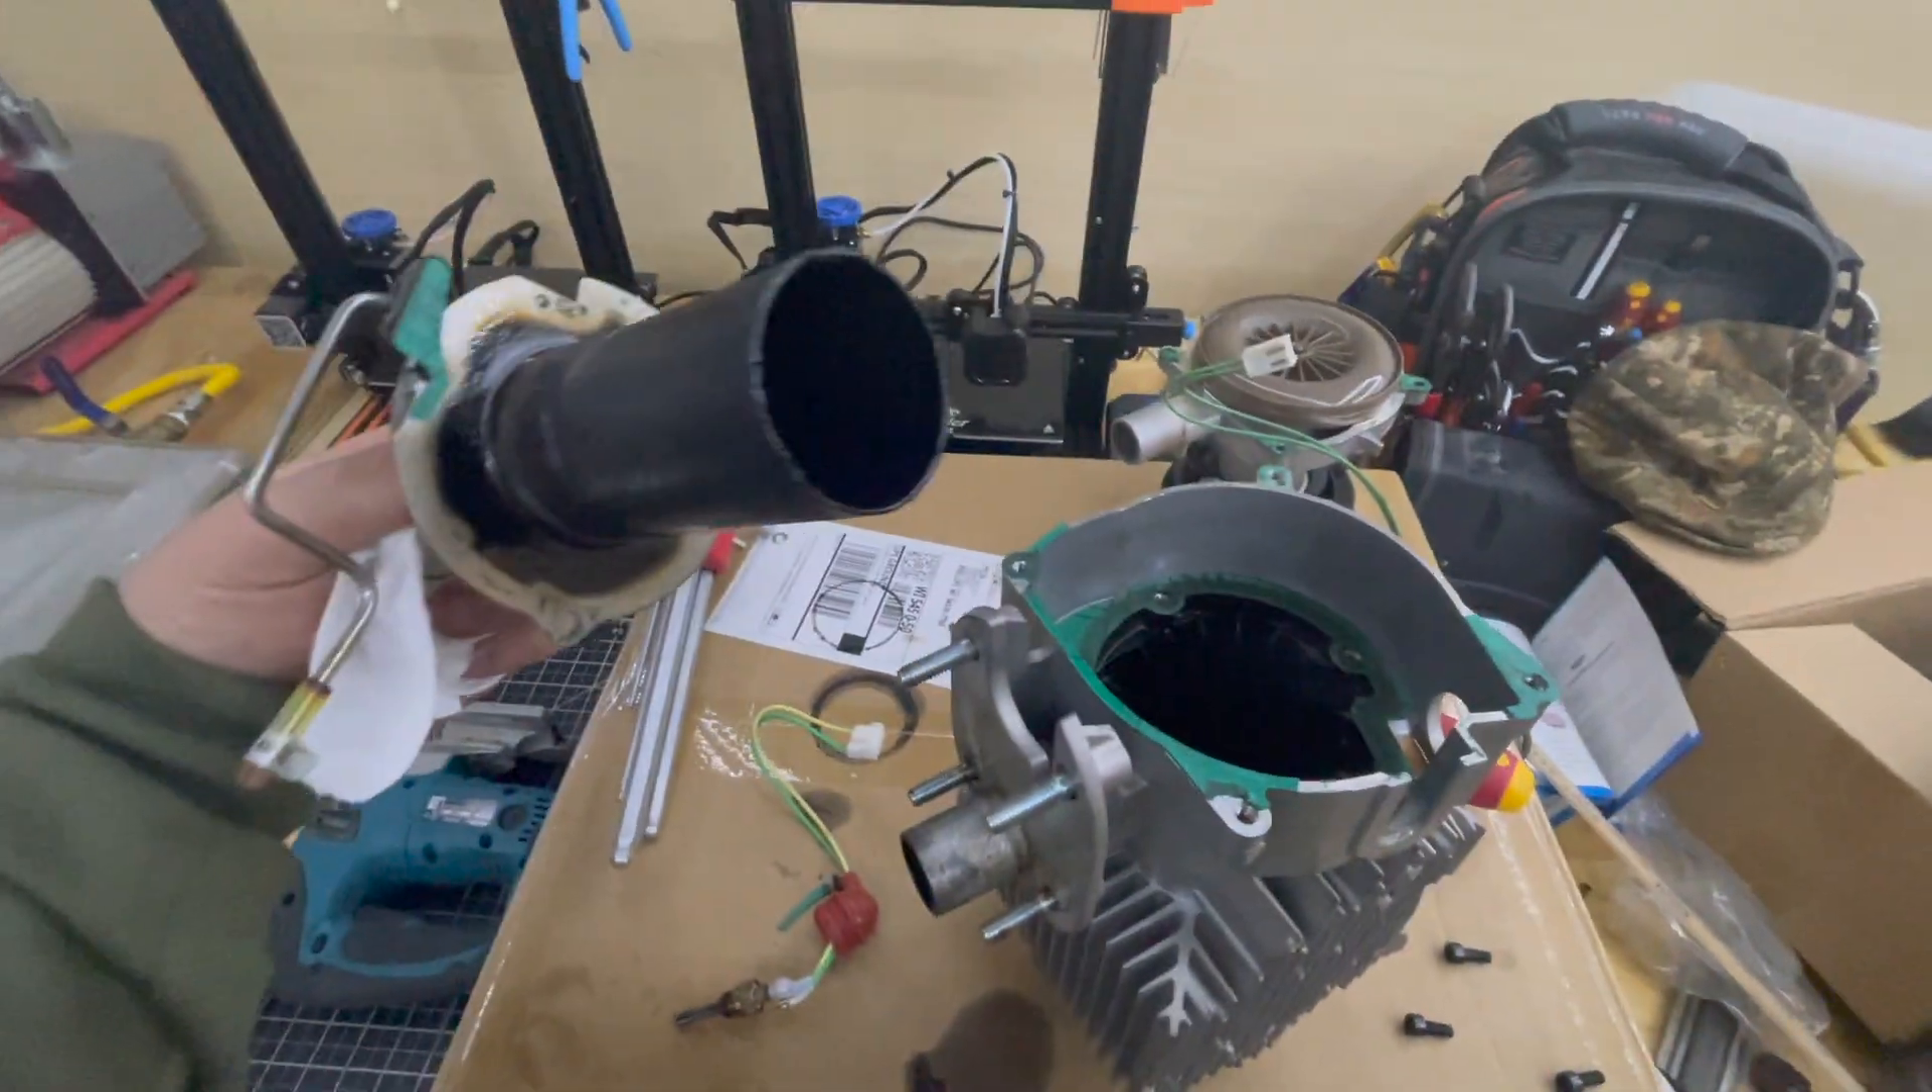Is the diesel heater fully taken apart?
Yes.